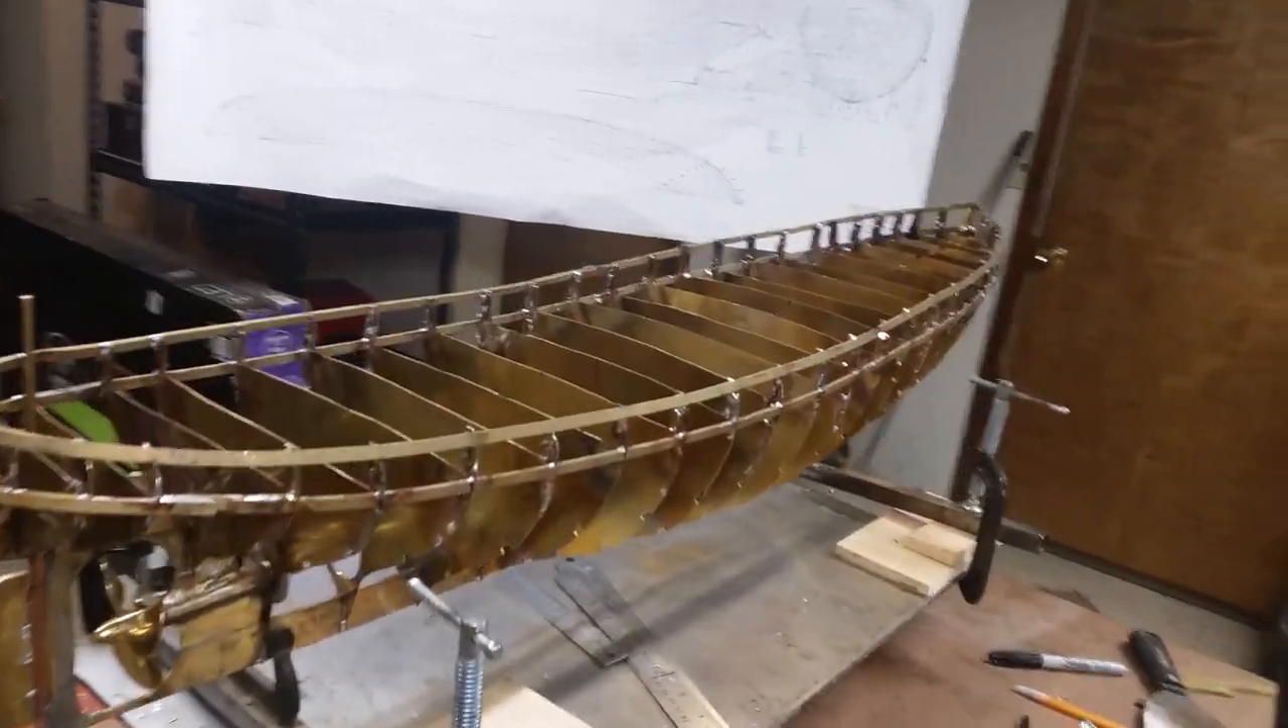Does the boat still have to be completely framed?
No.